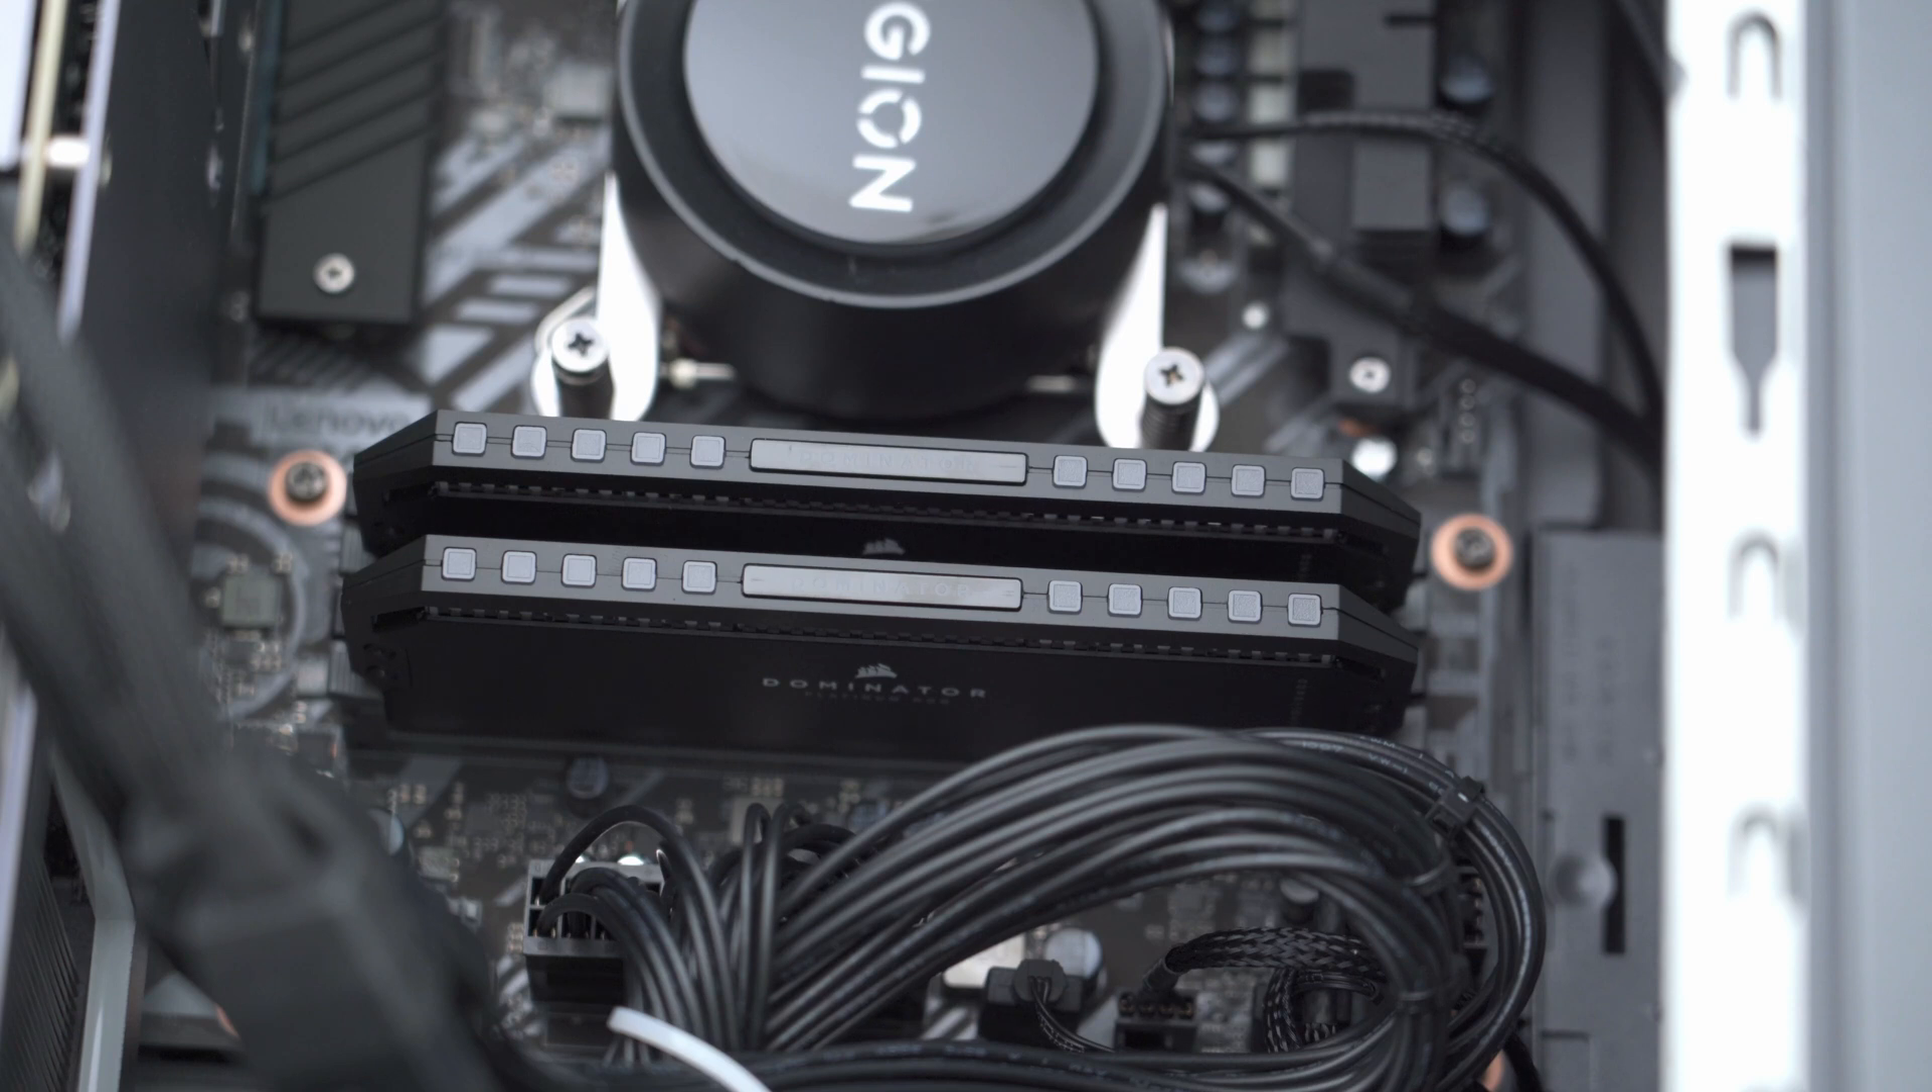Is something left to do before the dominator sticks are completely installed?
No.